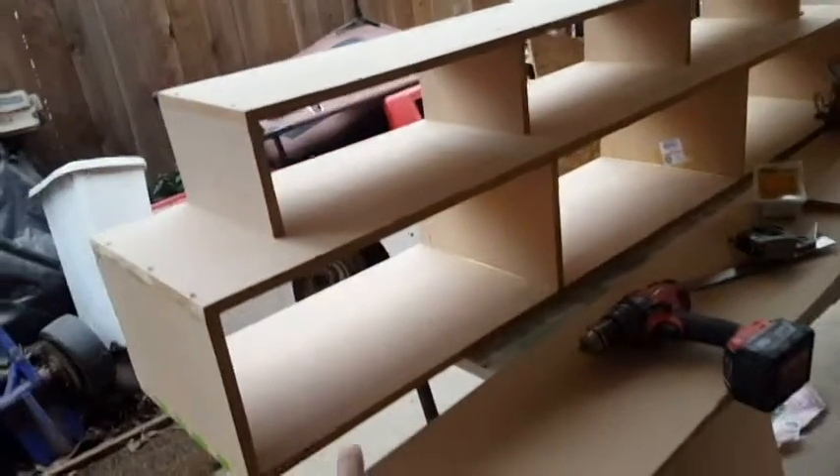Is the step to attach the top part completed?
Yes.